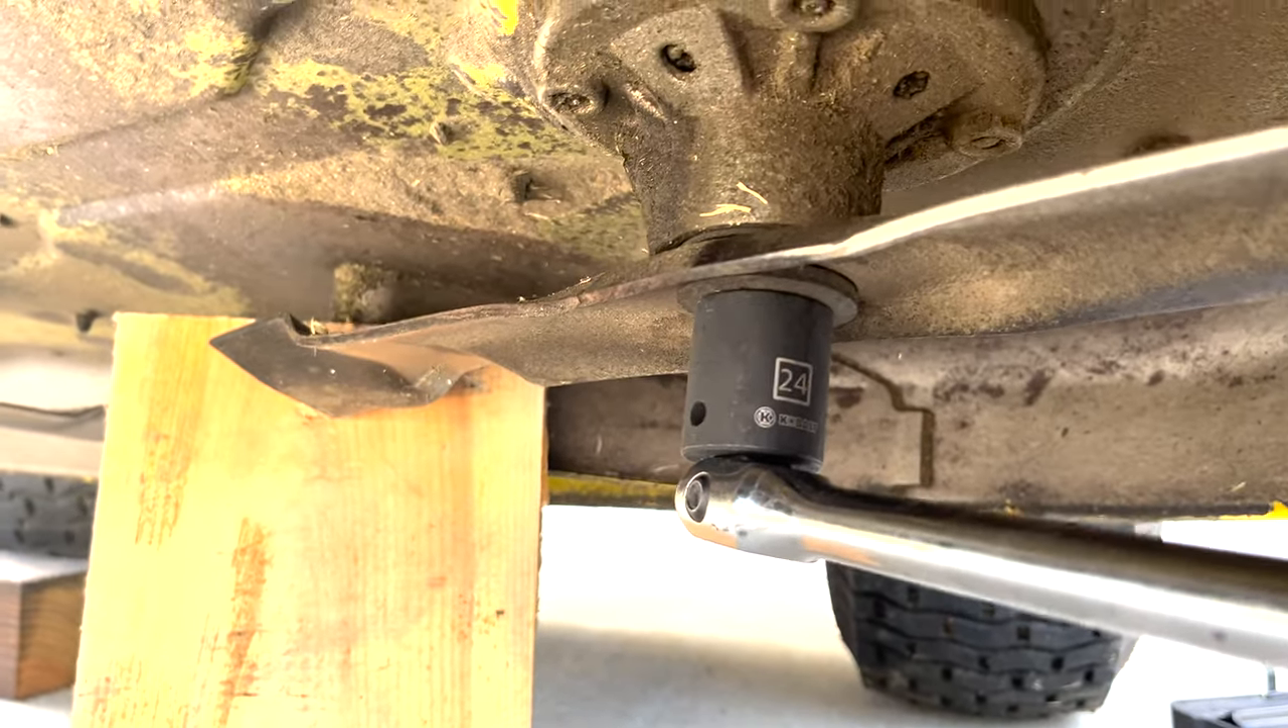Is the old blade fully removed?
No.